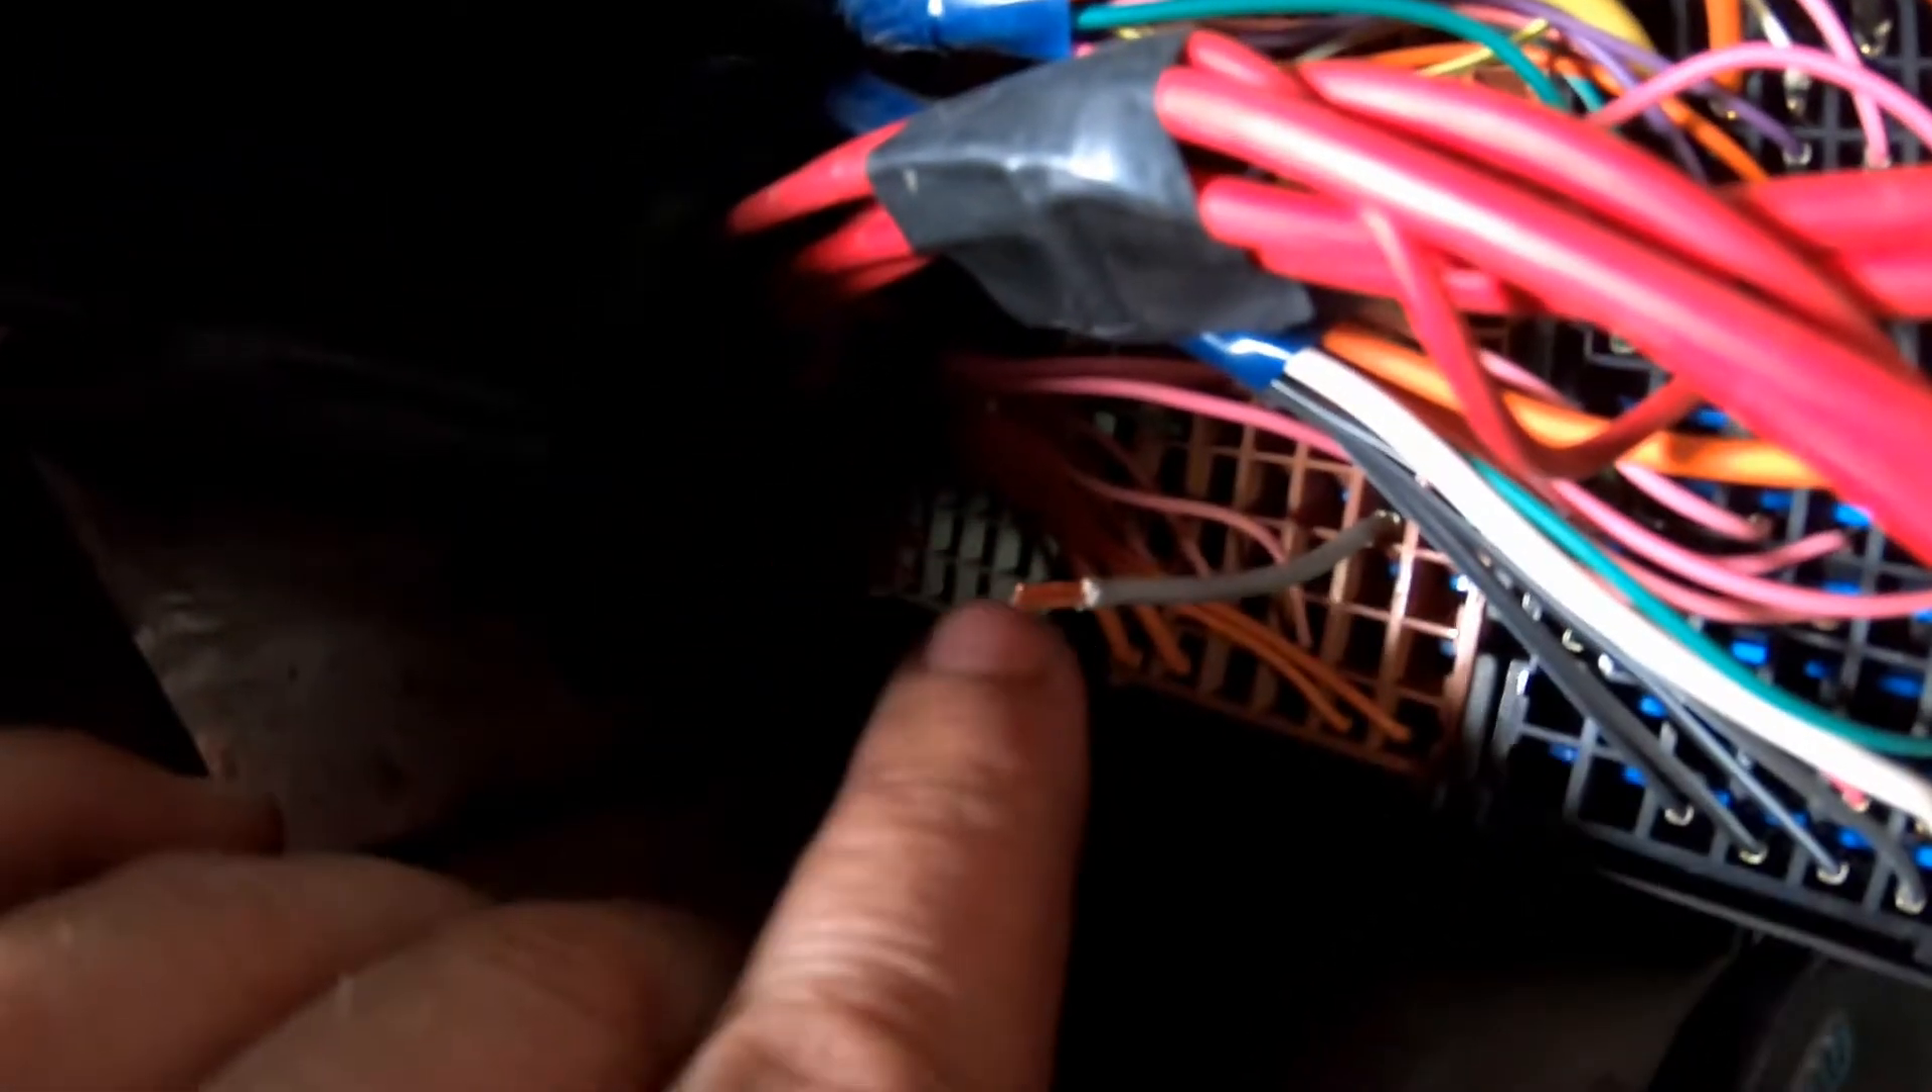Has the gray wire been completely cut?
Yes.